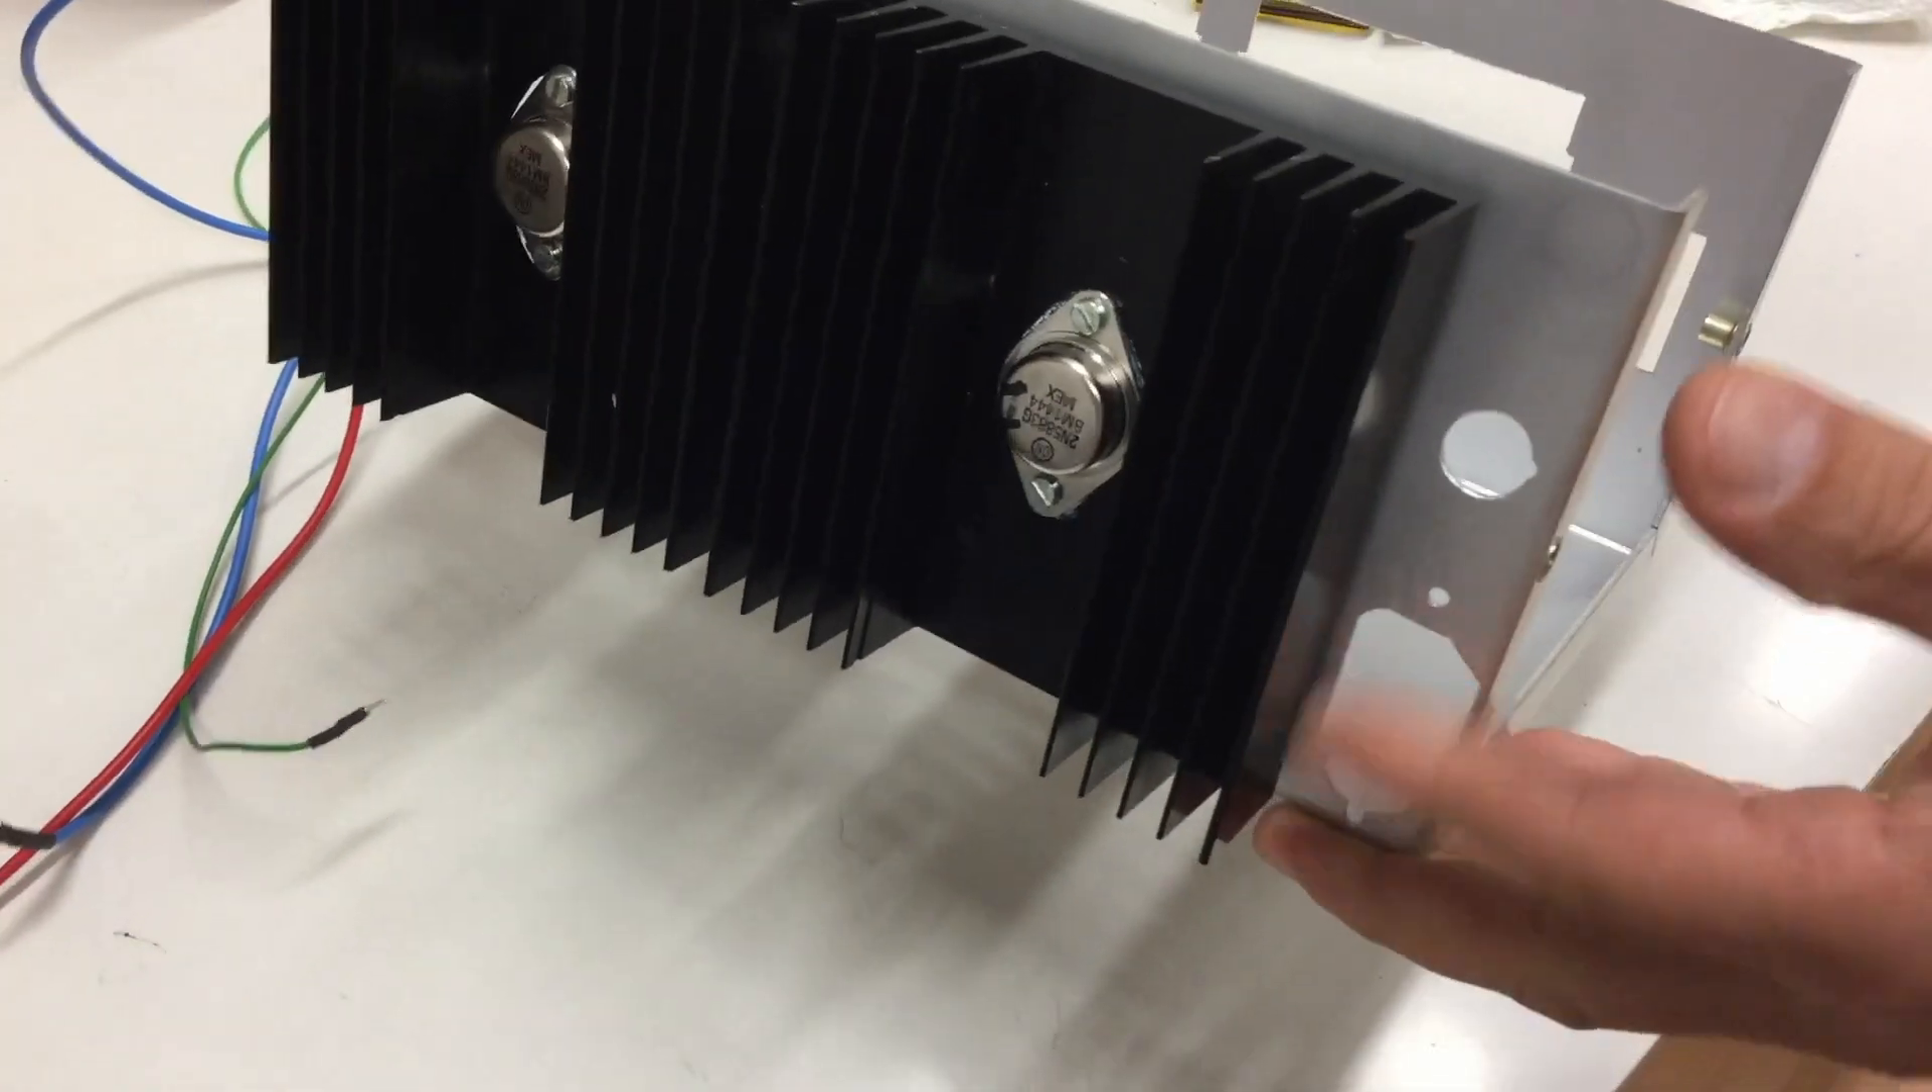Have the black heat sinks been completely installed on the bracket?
Yes.